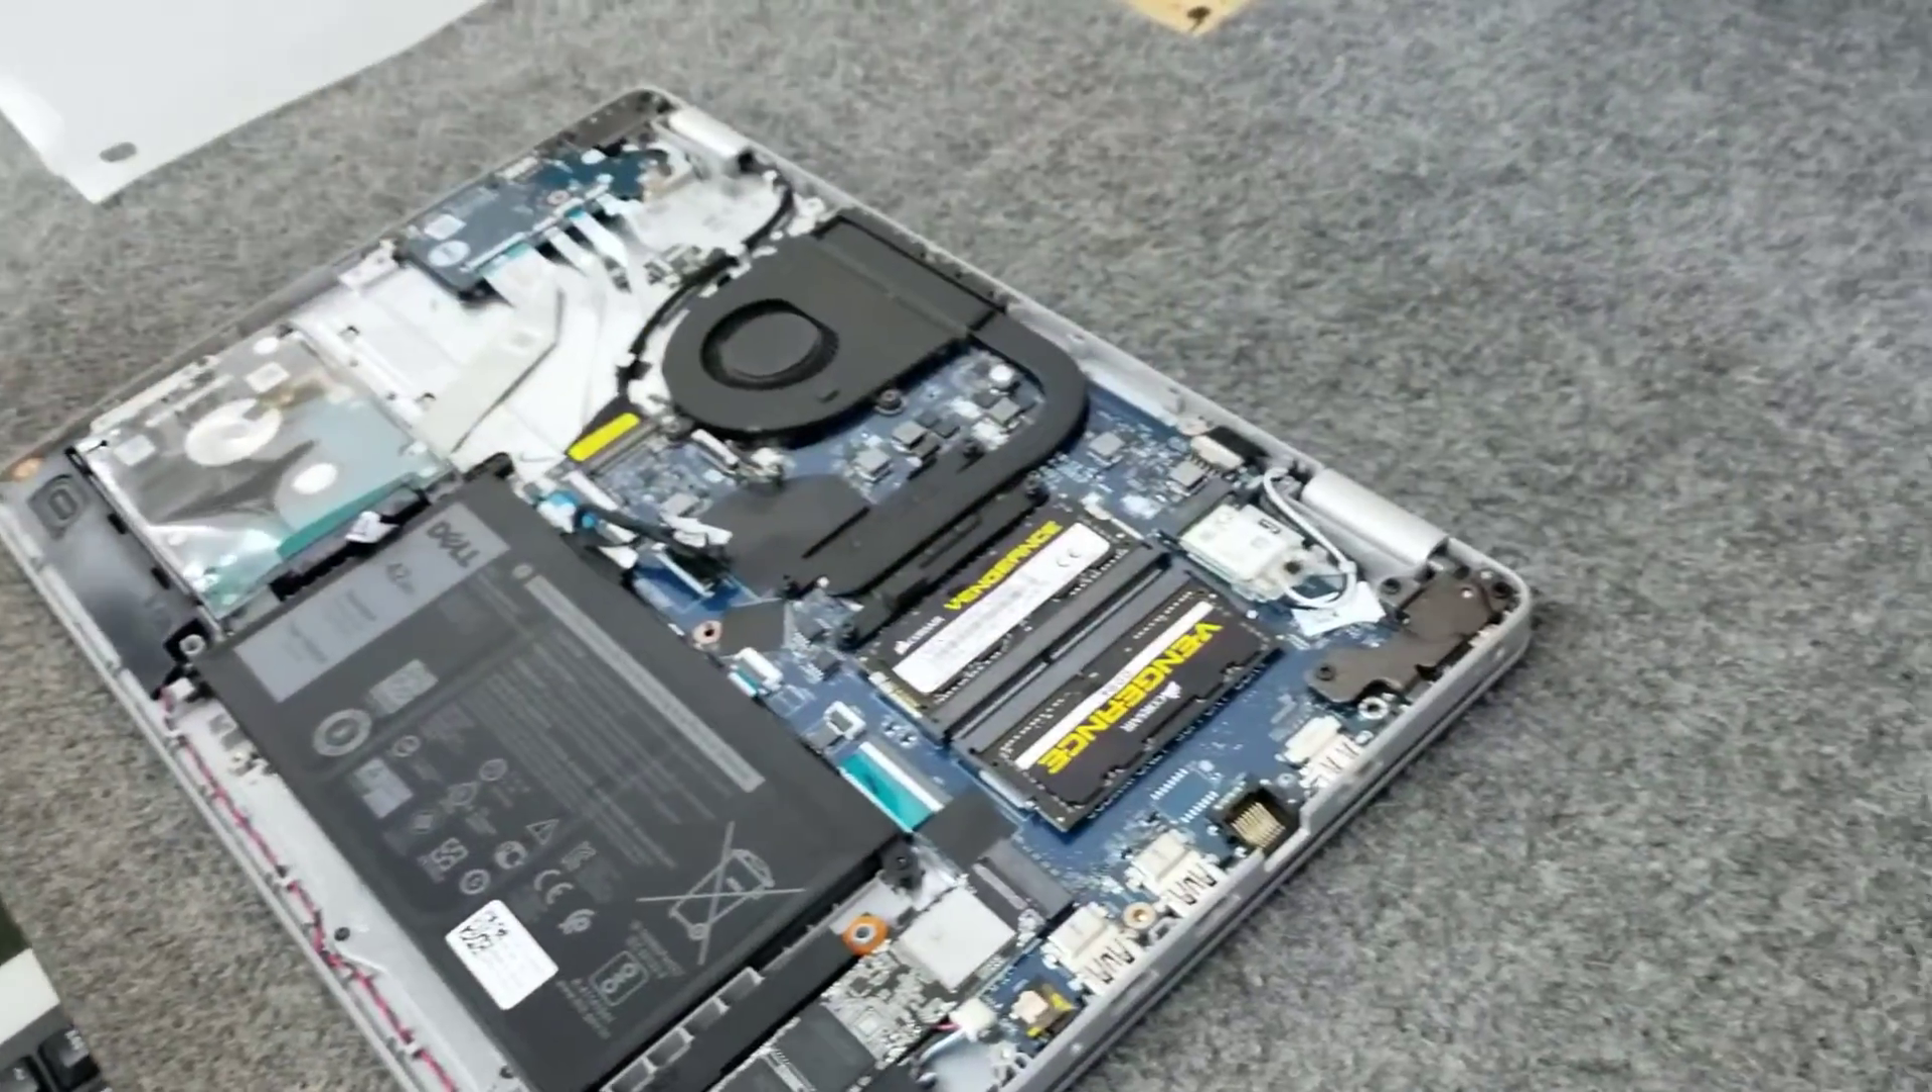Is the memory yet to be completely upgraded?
No.